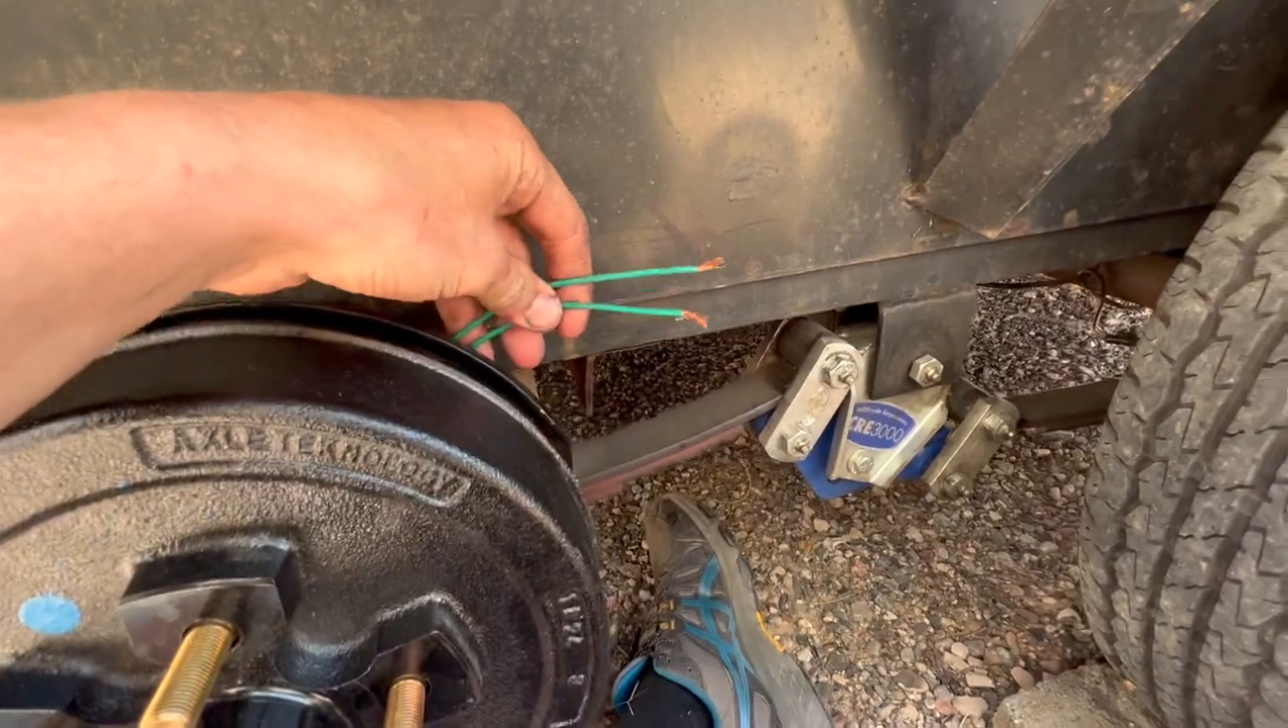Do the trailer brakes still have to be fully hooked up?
Yes.